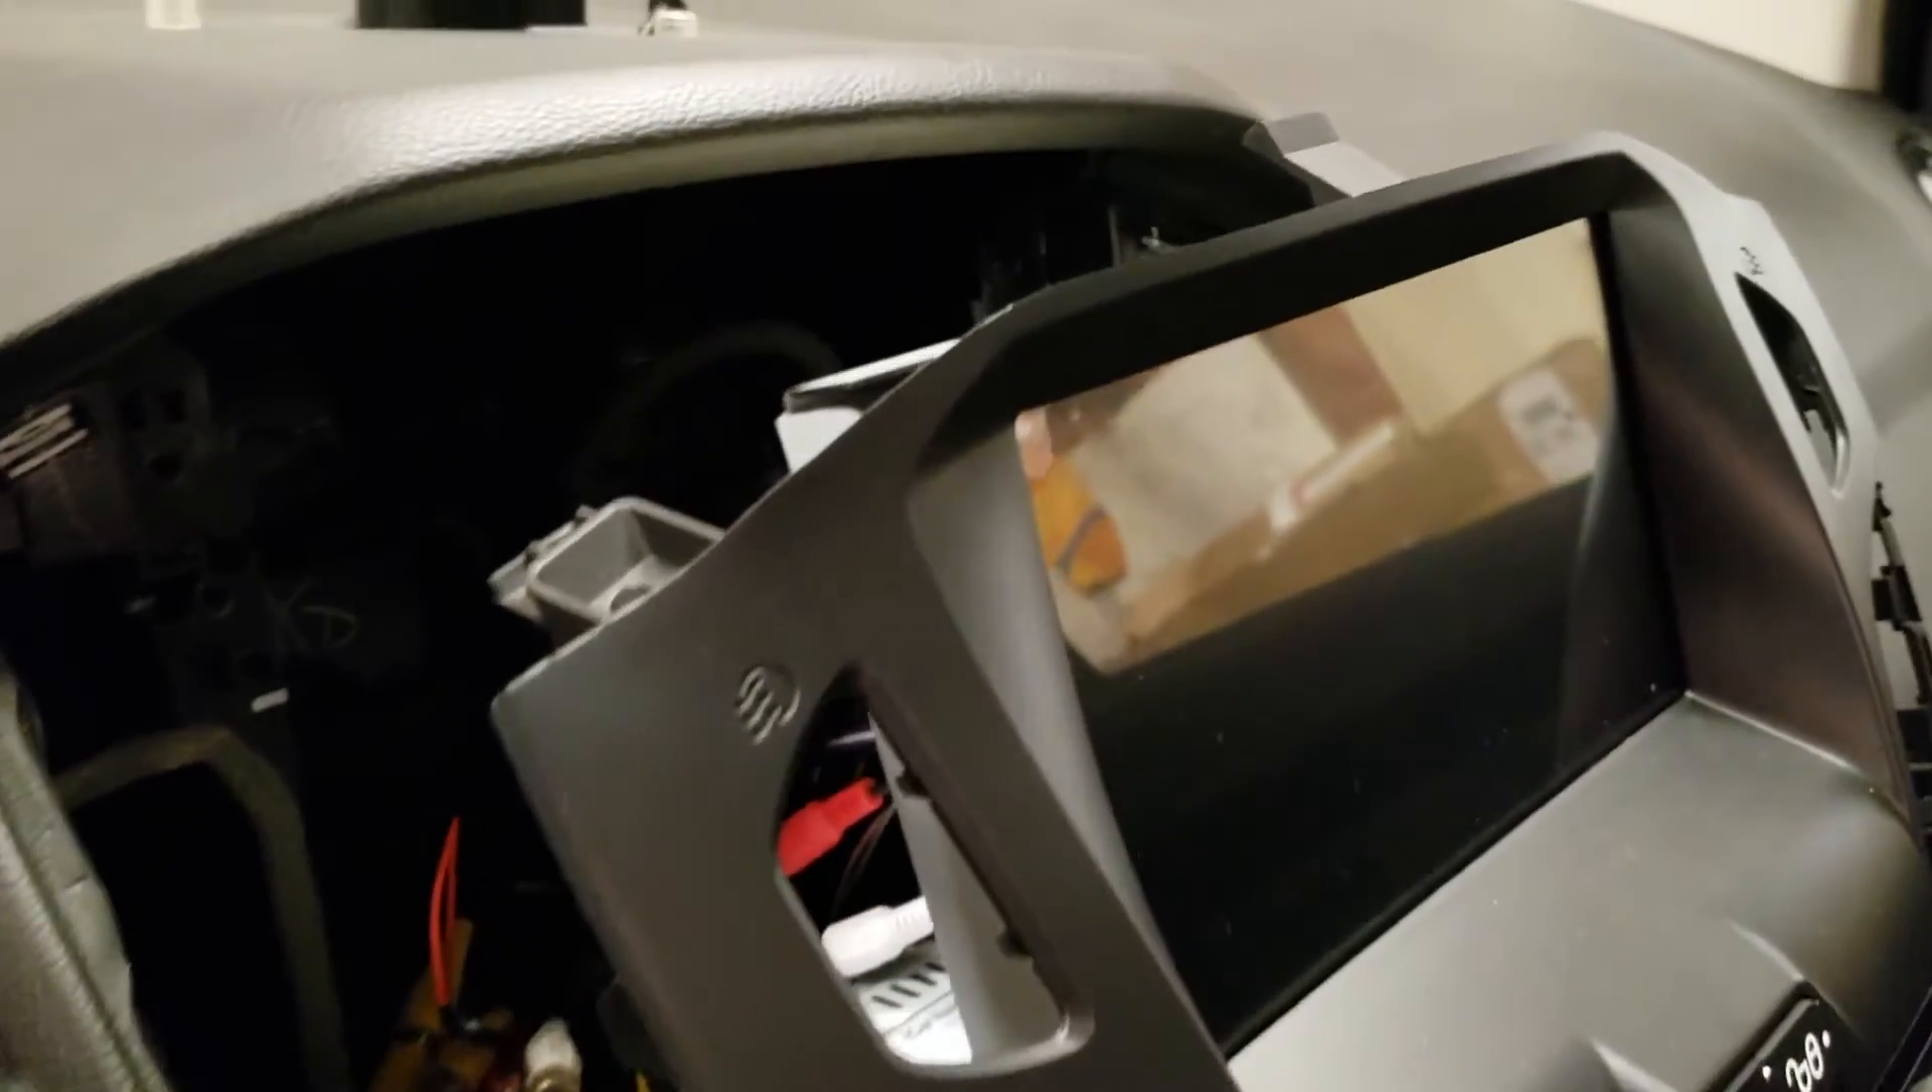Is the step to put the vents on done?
No.